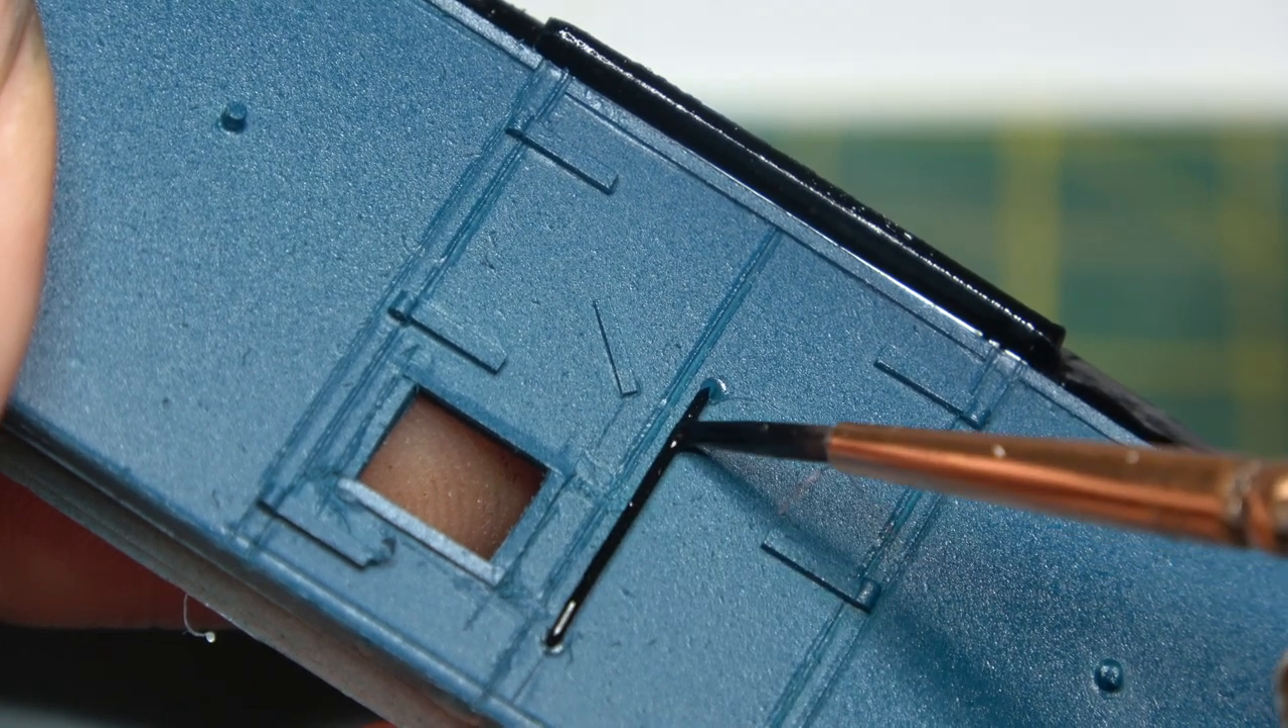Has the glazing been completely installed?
No.